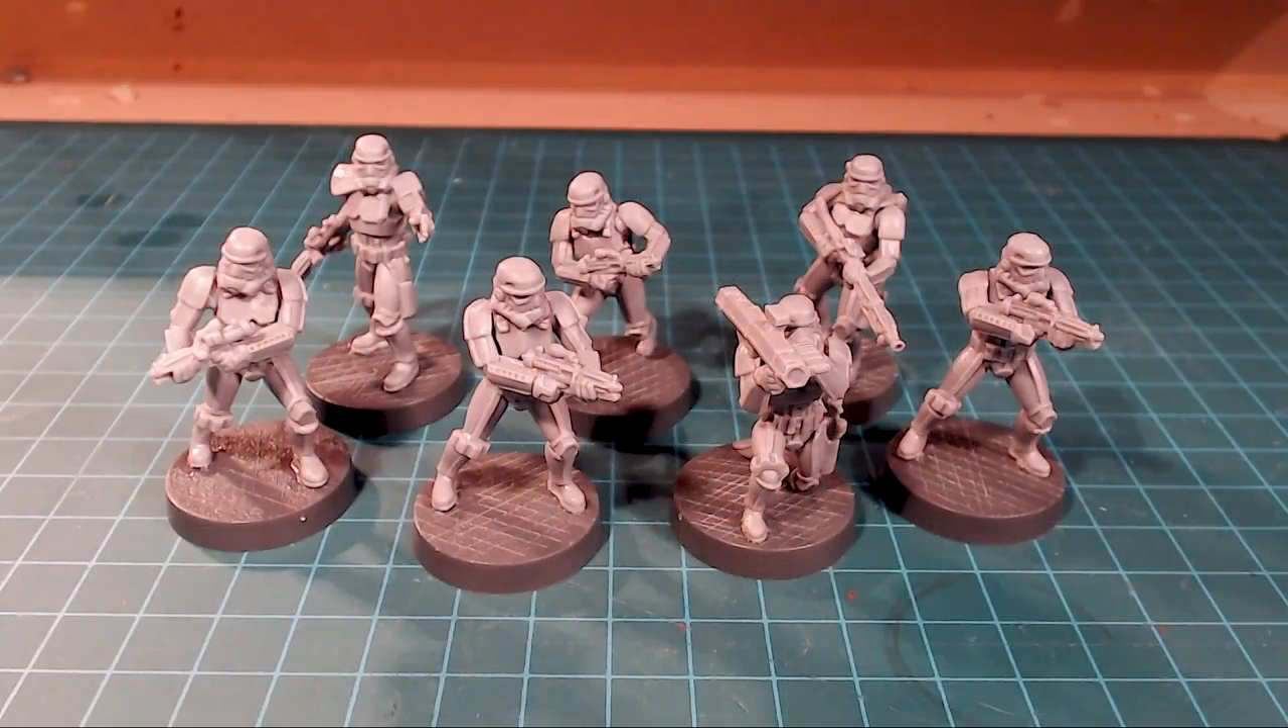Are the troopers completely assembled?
Yes.